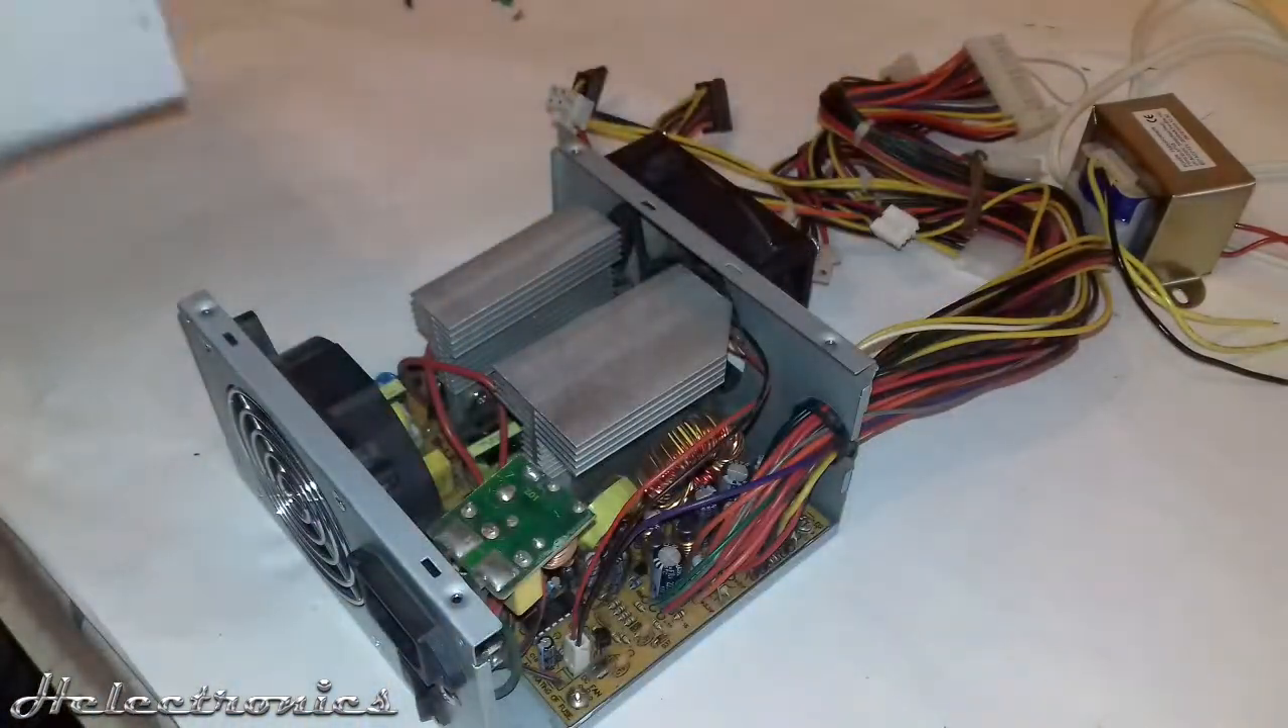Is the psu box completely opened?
Yes.